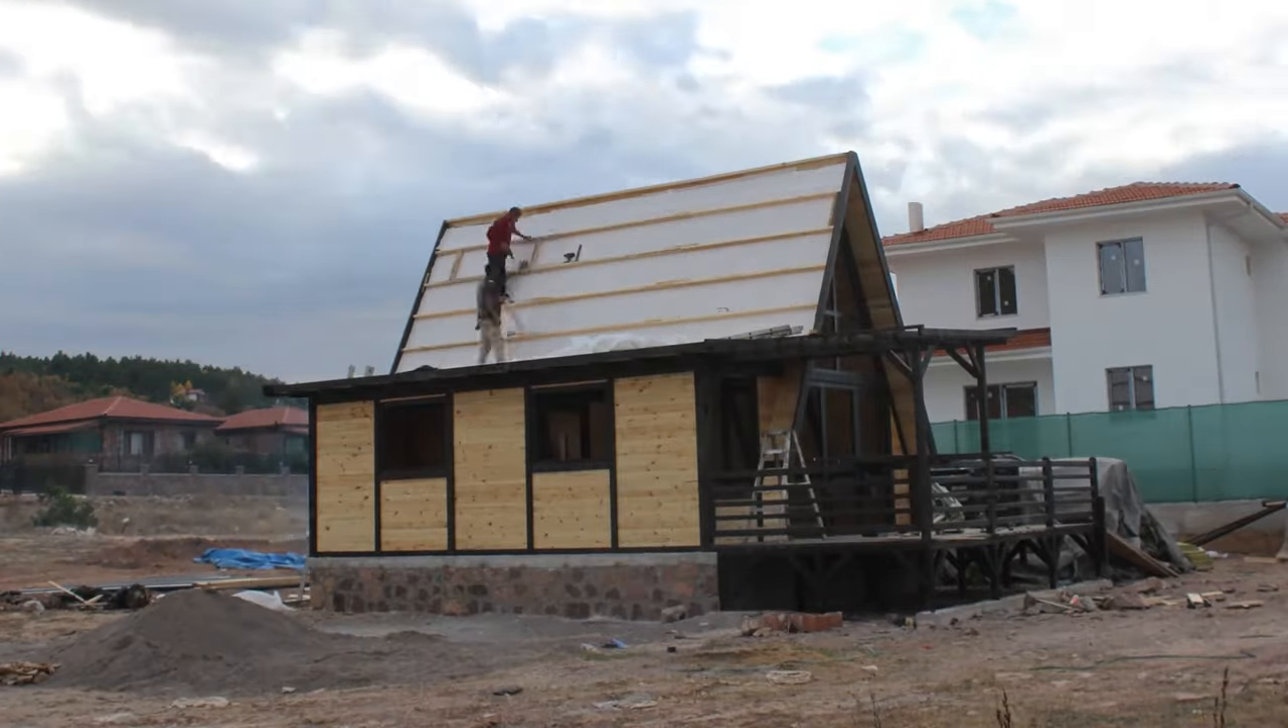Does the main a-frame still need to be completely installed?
No.